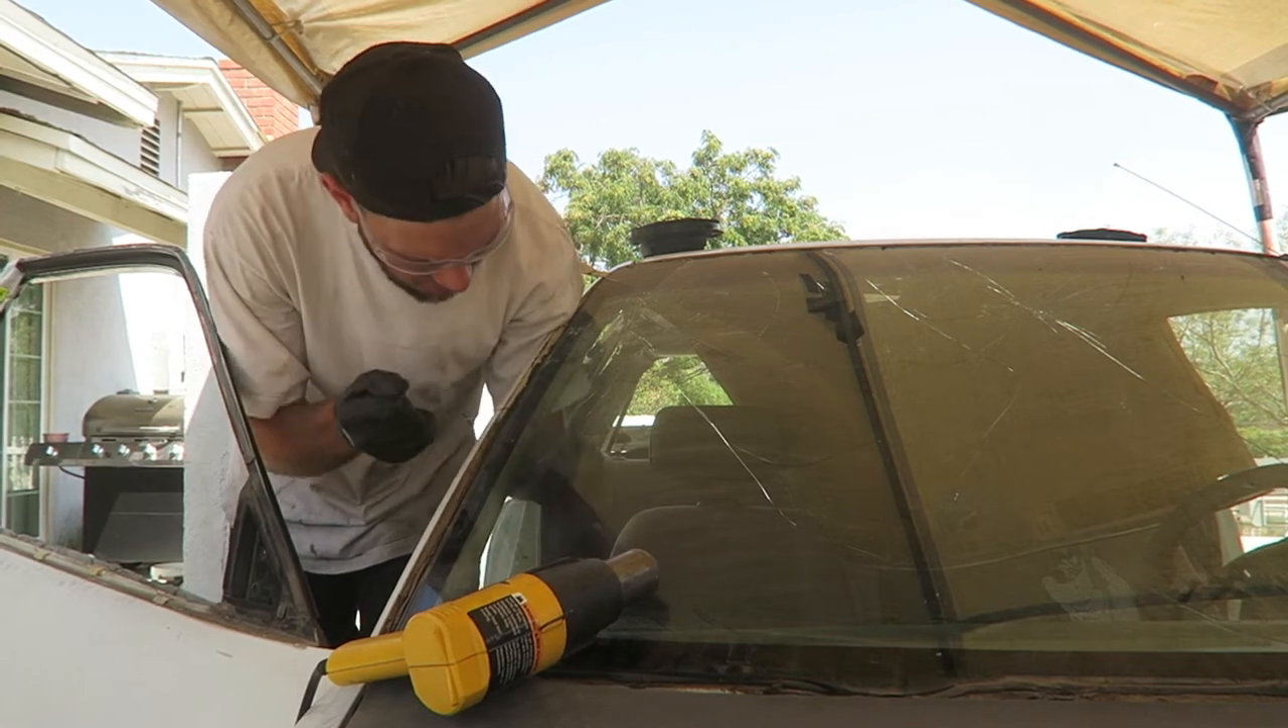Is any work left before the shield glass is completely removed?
Yes.